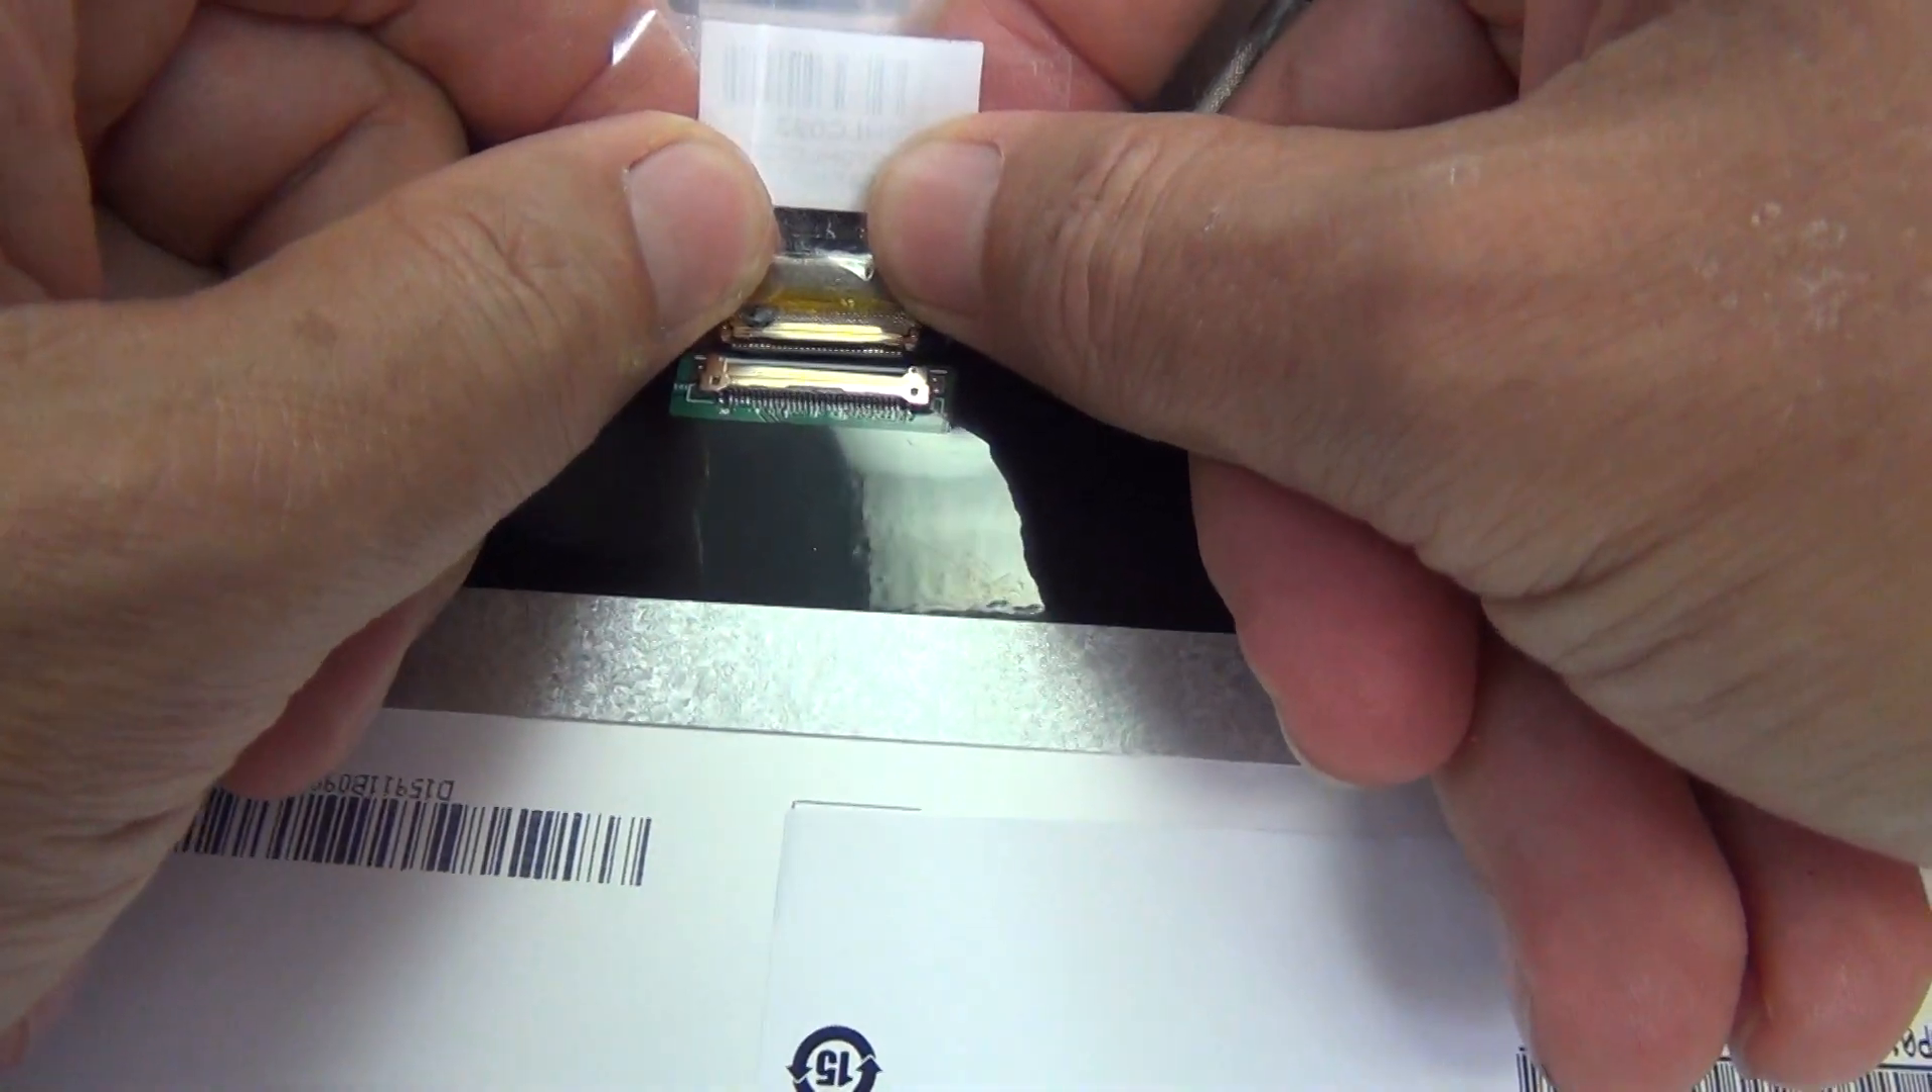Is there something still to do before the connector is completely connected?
Yes.